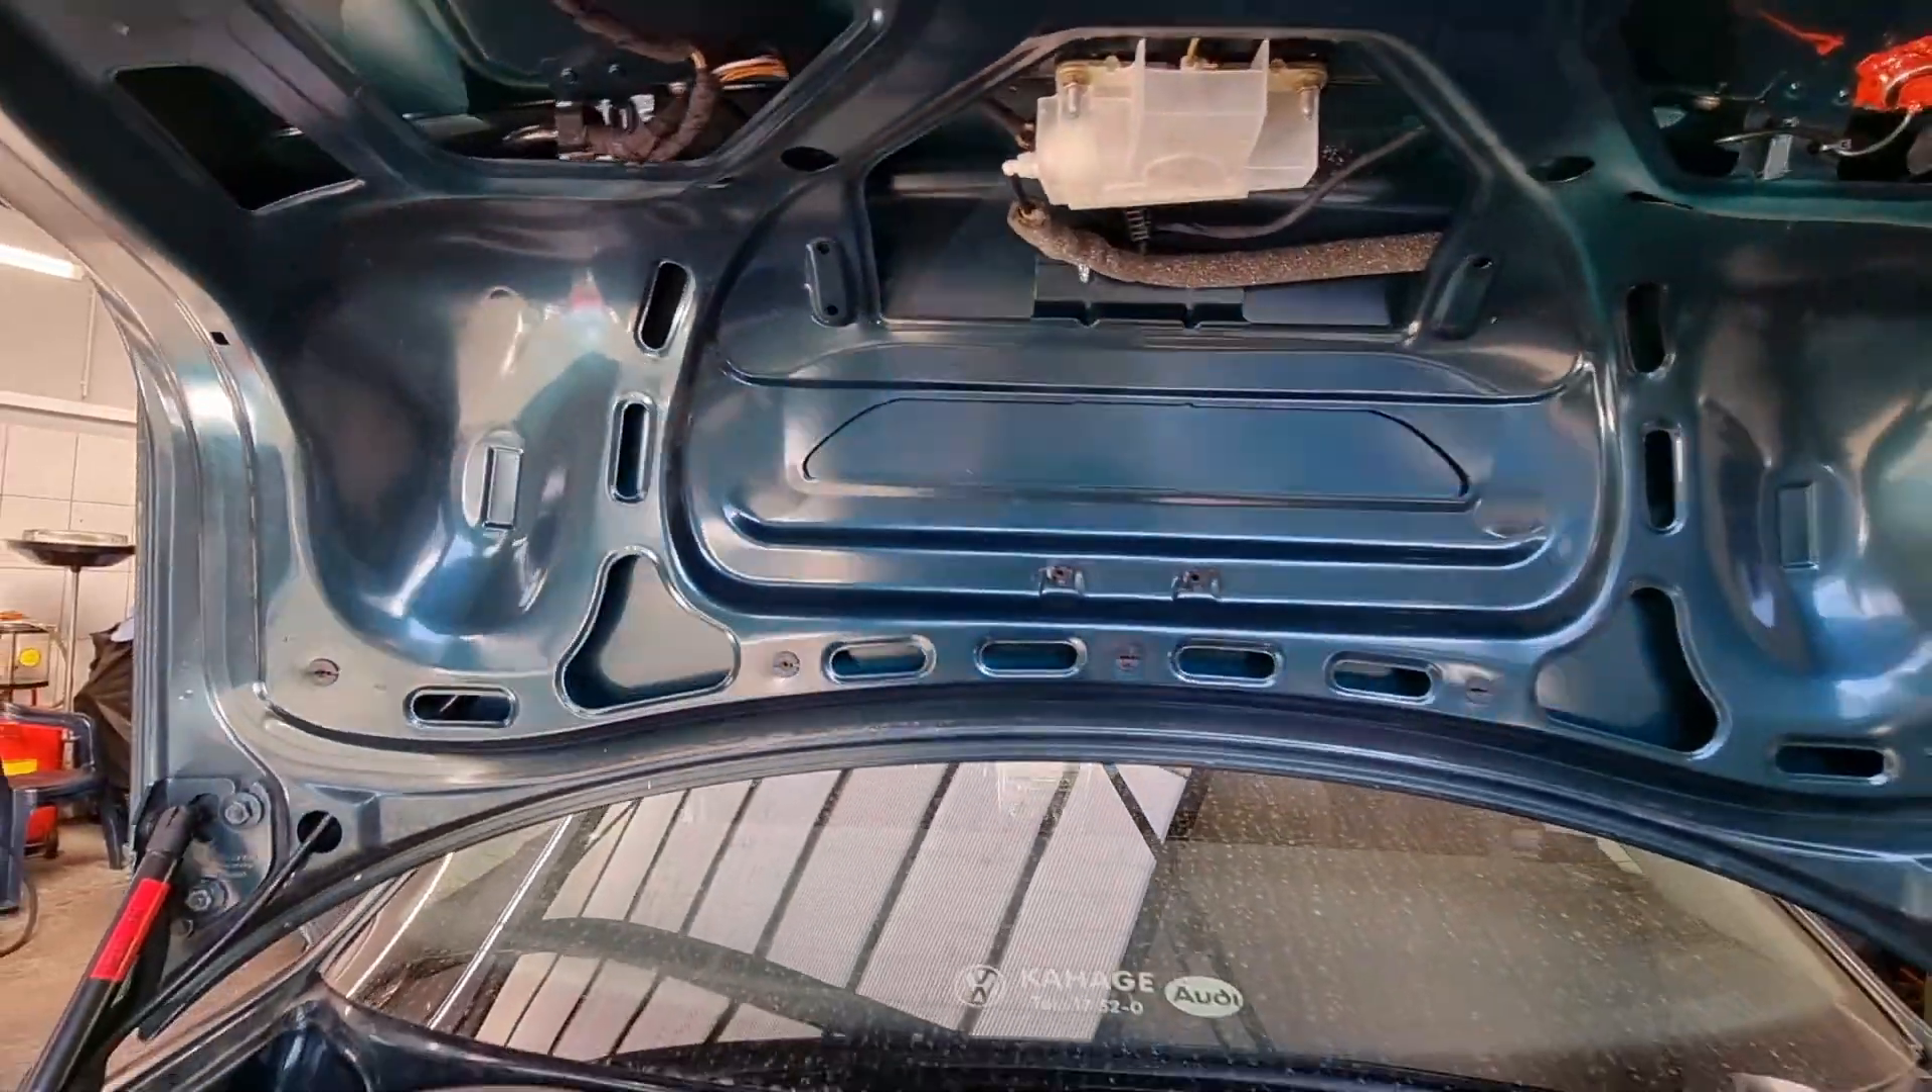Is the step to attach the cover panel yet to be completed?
Yes.